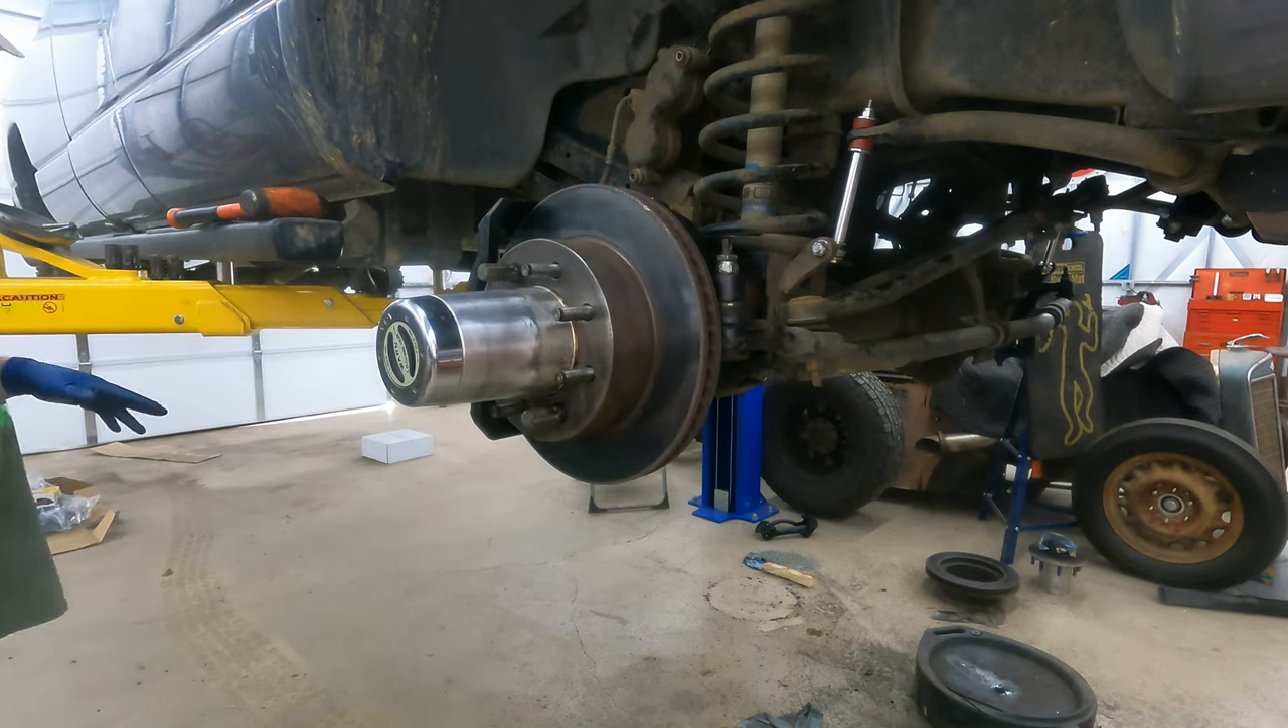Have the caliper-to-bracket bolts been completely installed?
No.